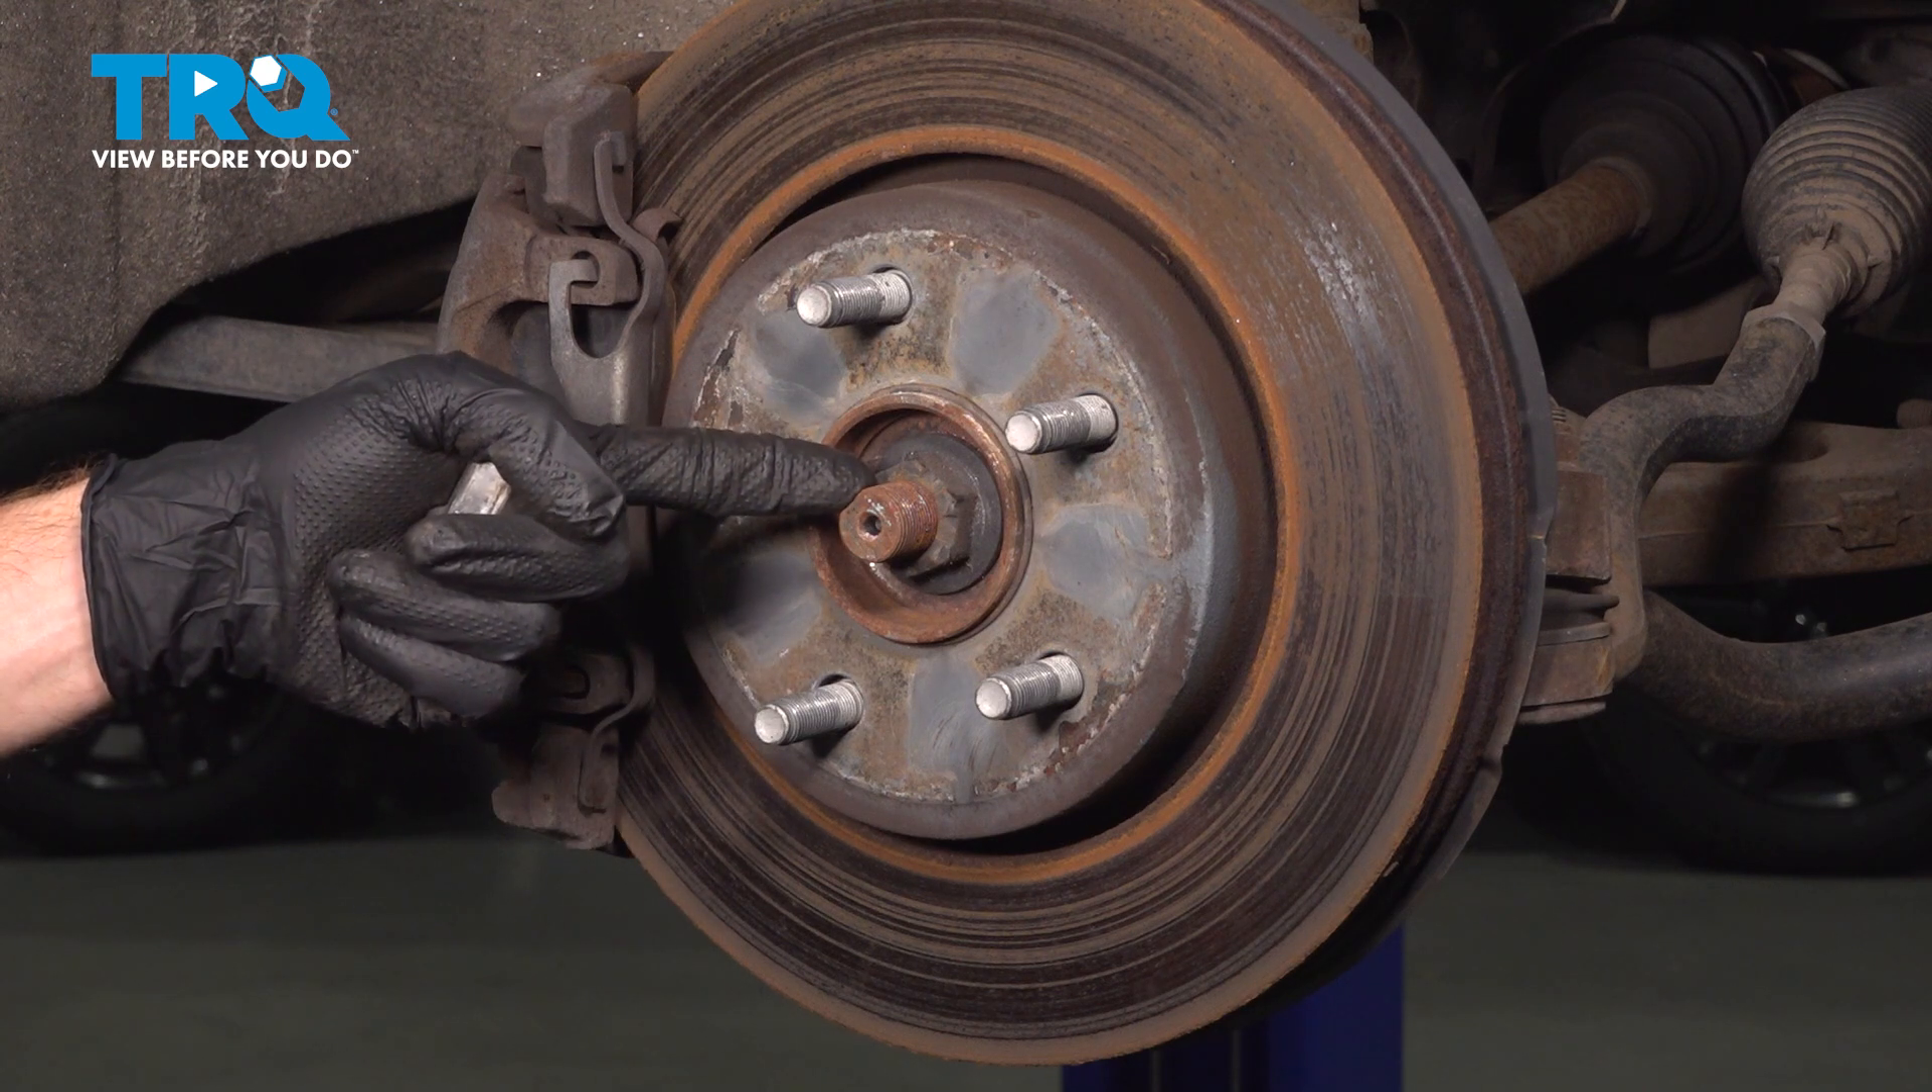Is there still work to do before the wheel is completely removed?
No.